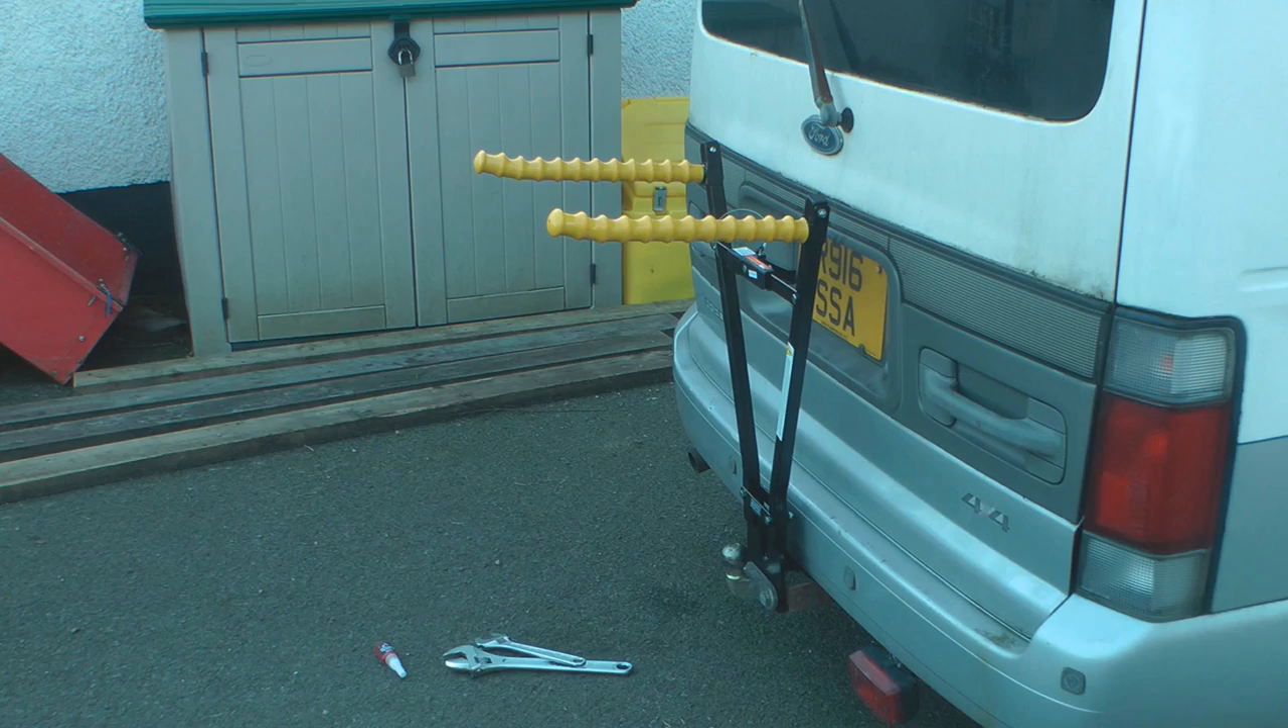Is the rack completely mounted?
Yes.